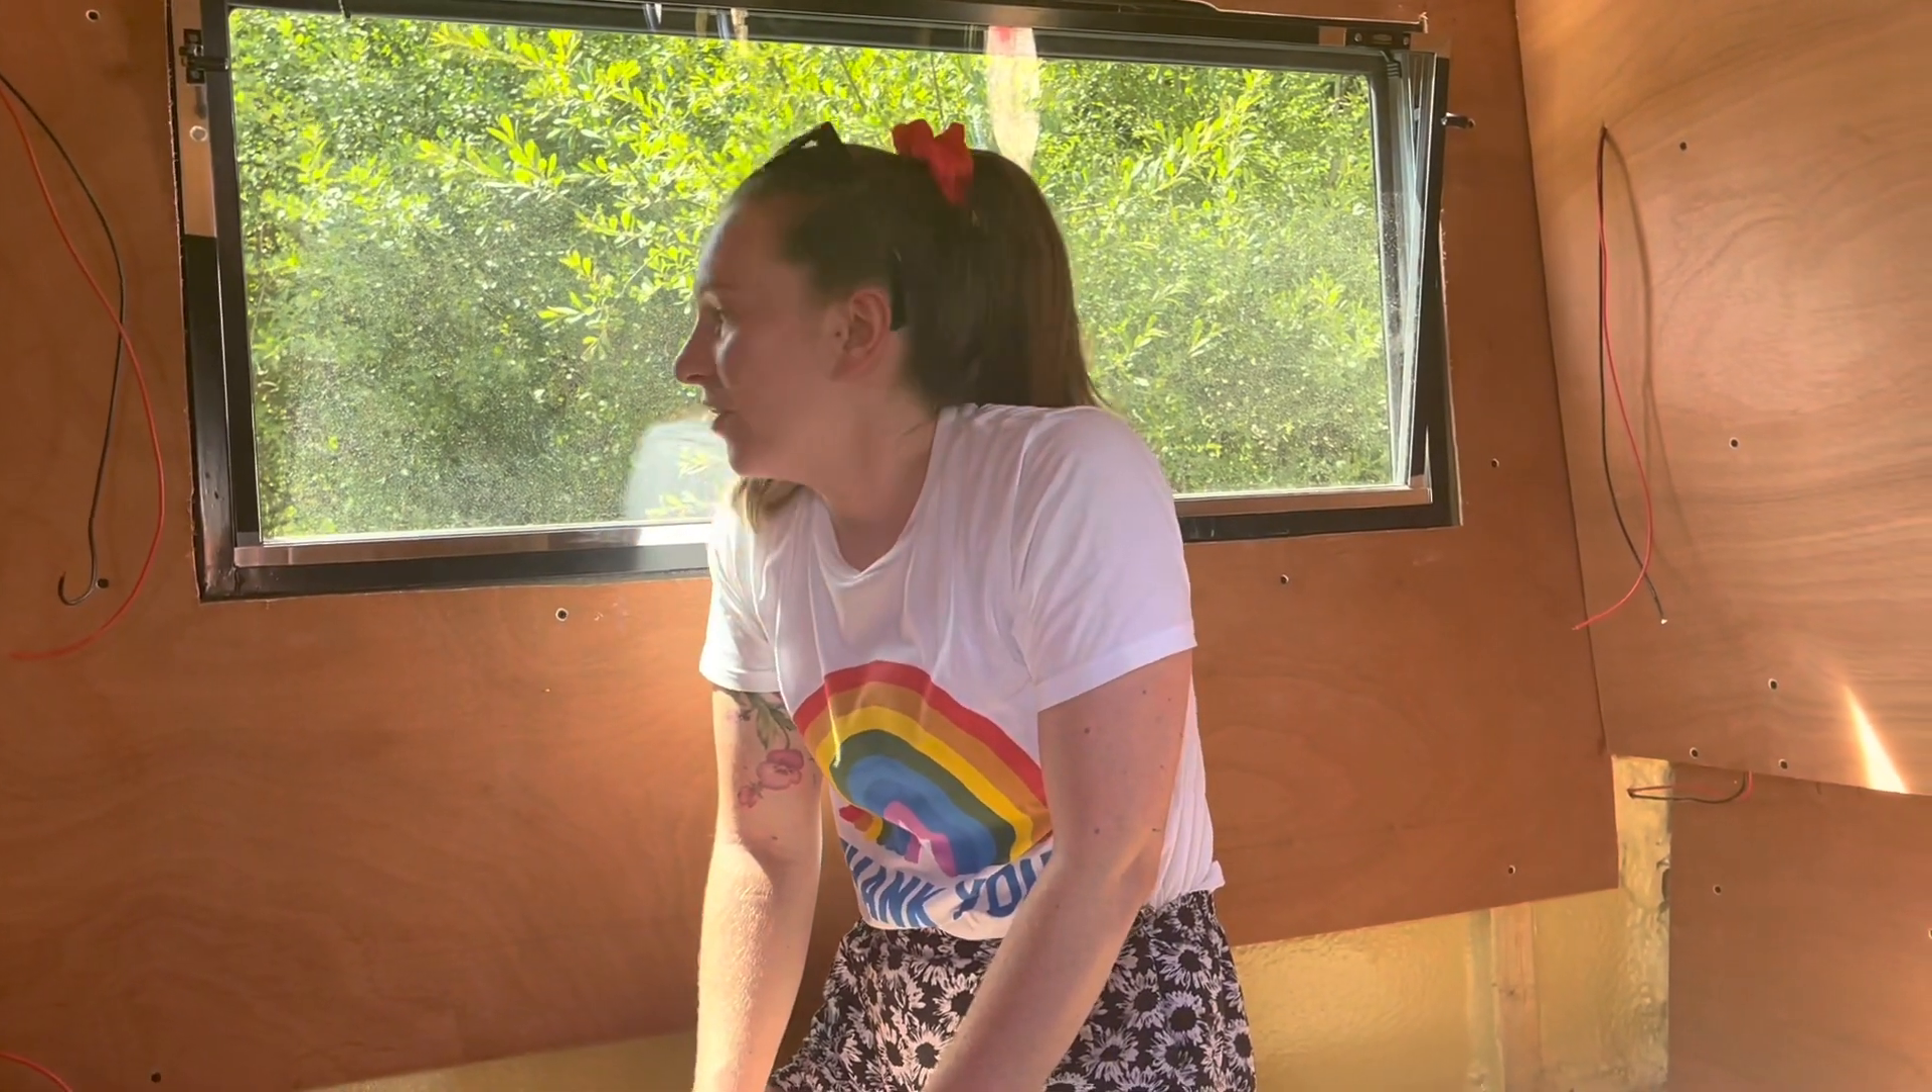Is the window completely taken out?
No.